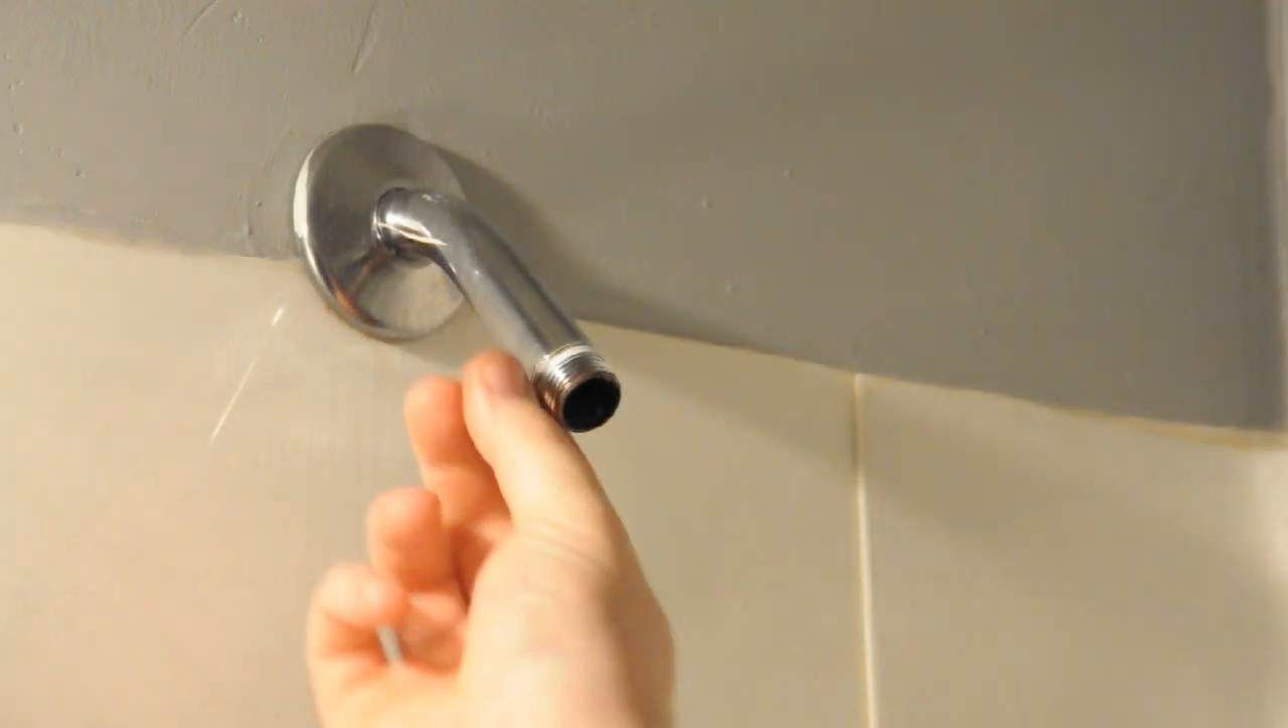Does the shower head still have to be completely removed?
No.